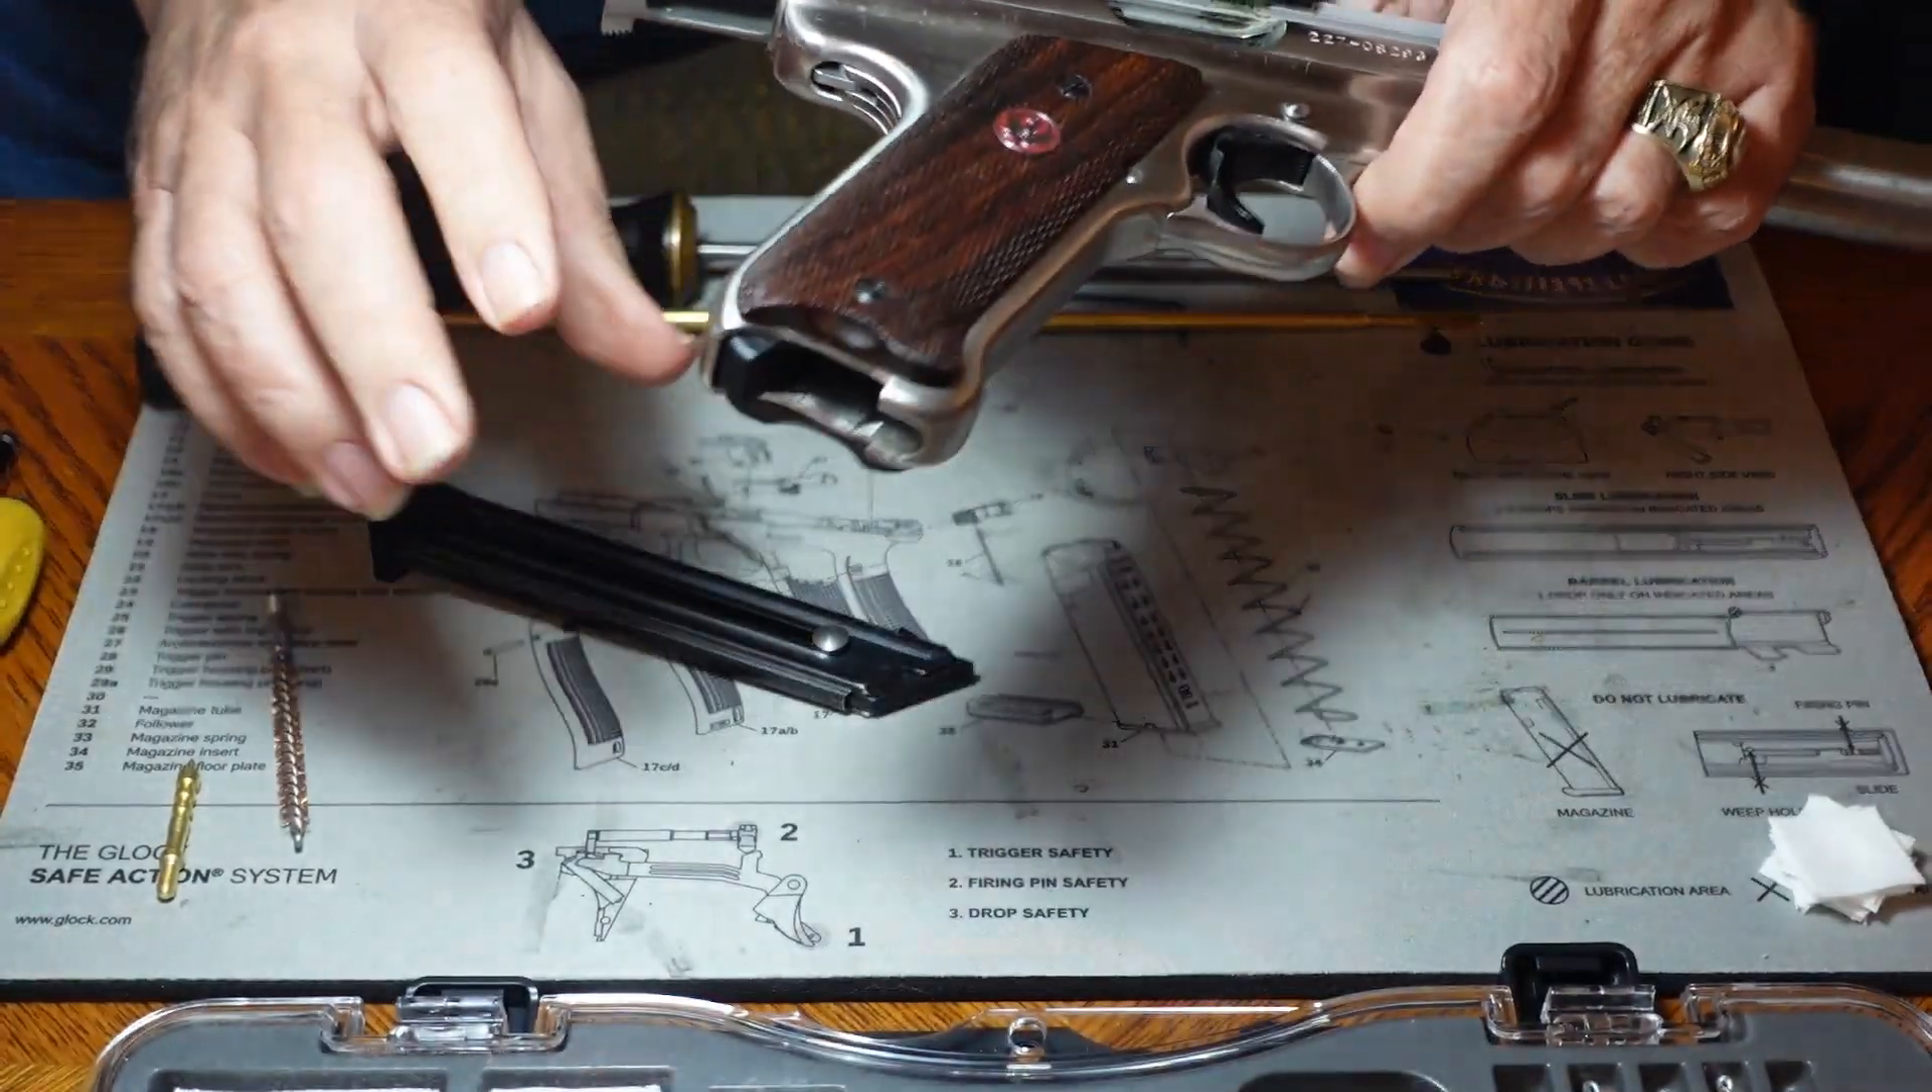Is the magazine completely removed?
Yes.